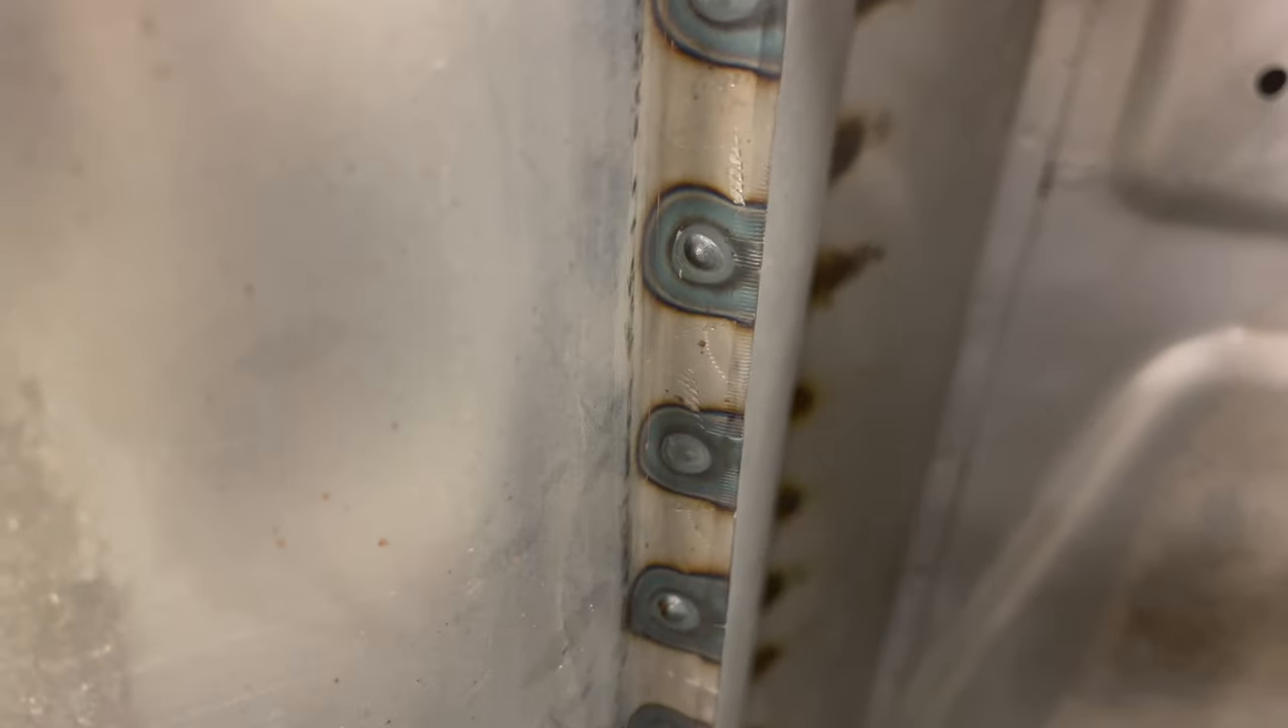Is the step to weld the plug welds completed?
Yes.